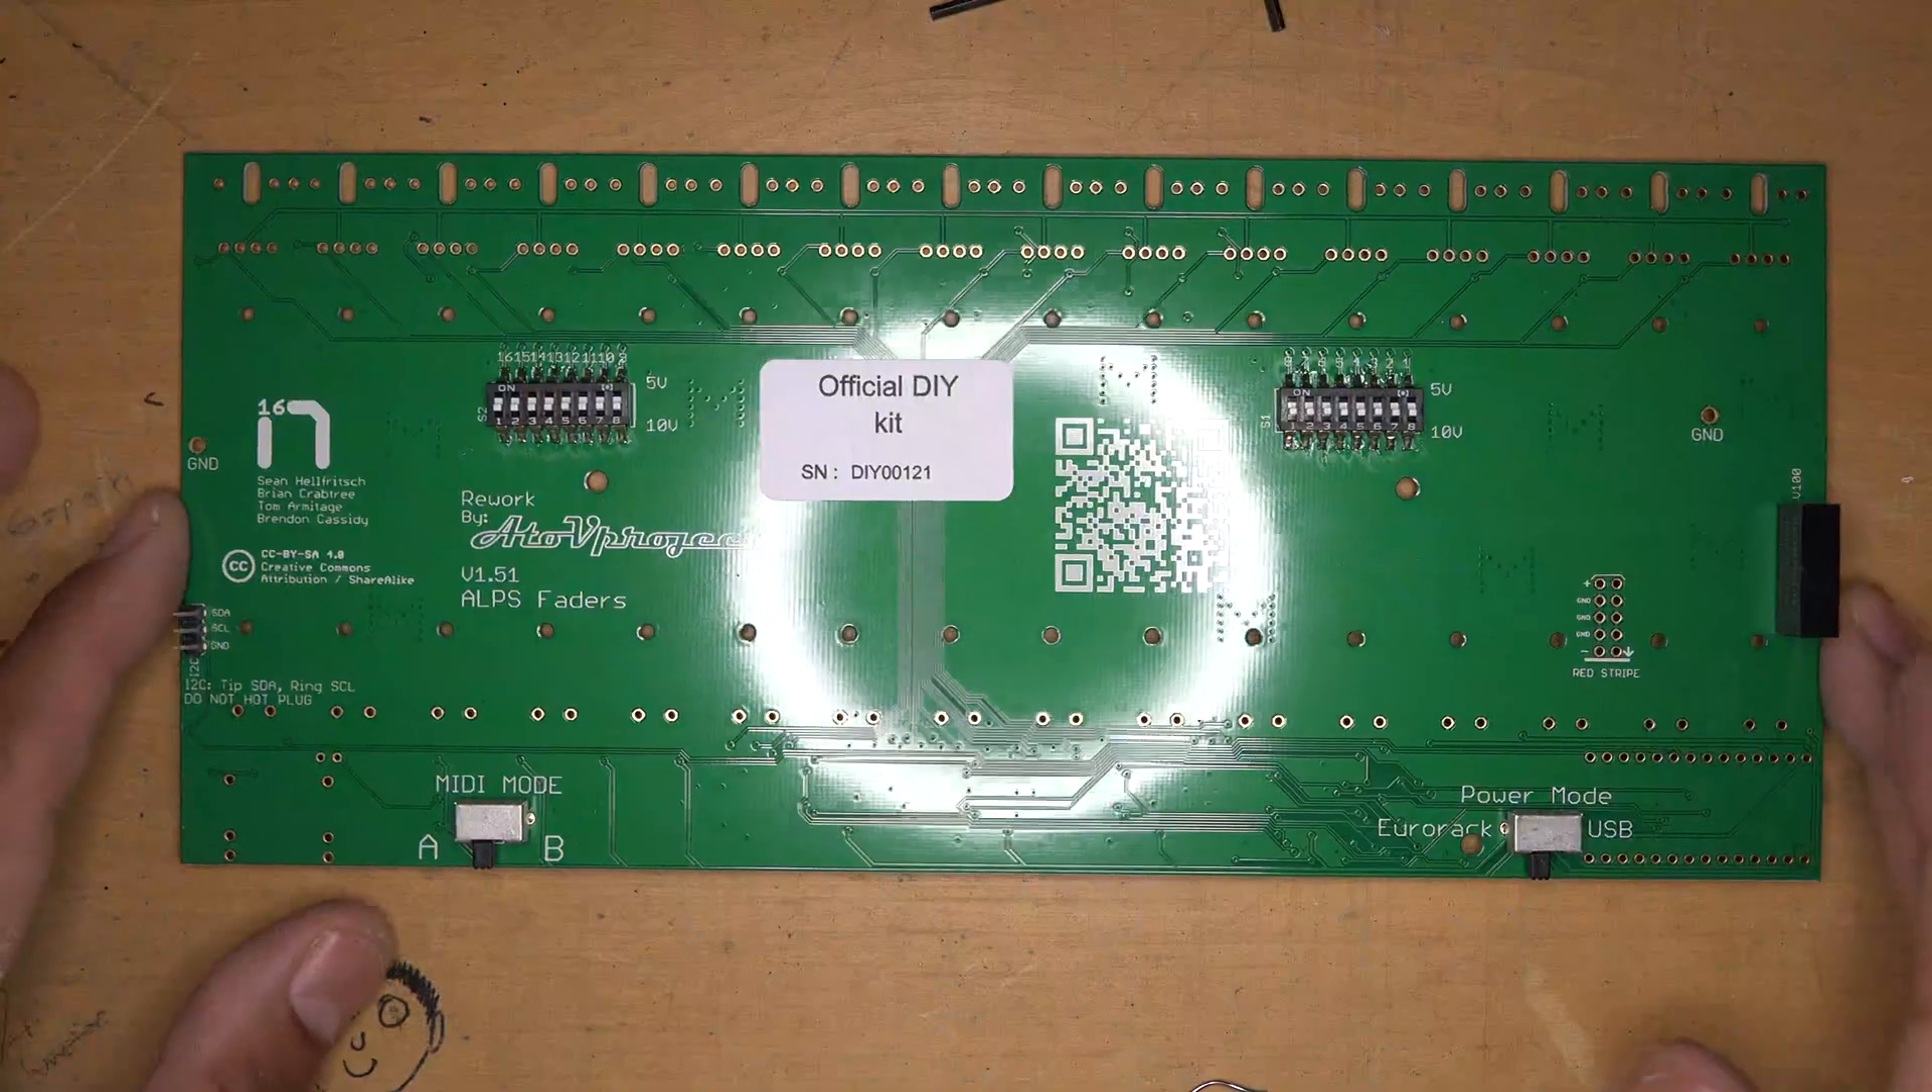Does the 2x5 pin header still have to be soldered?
Yes.